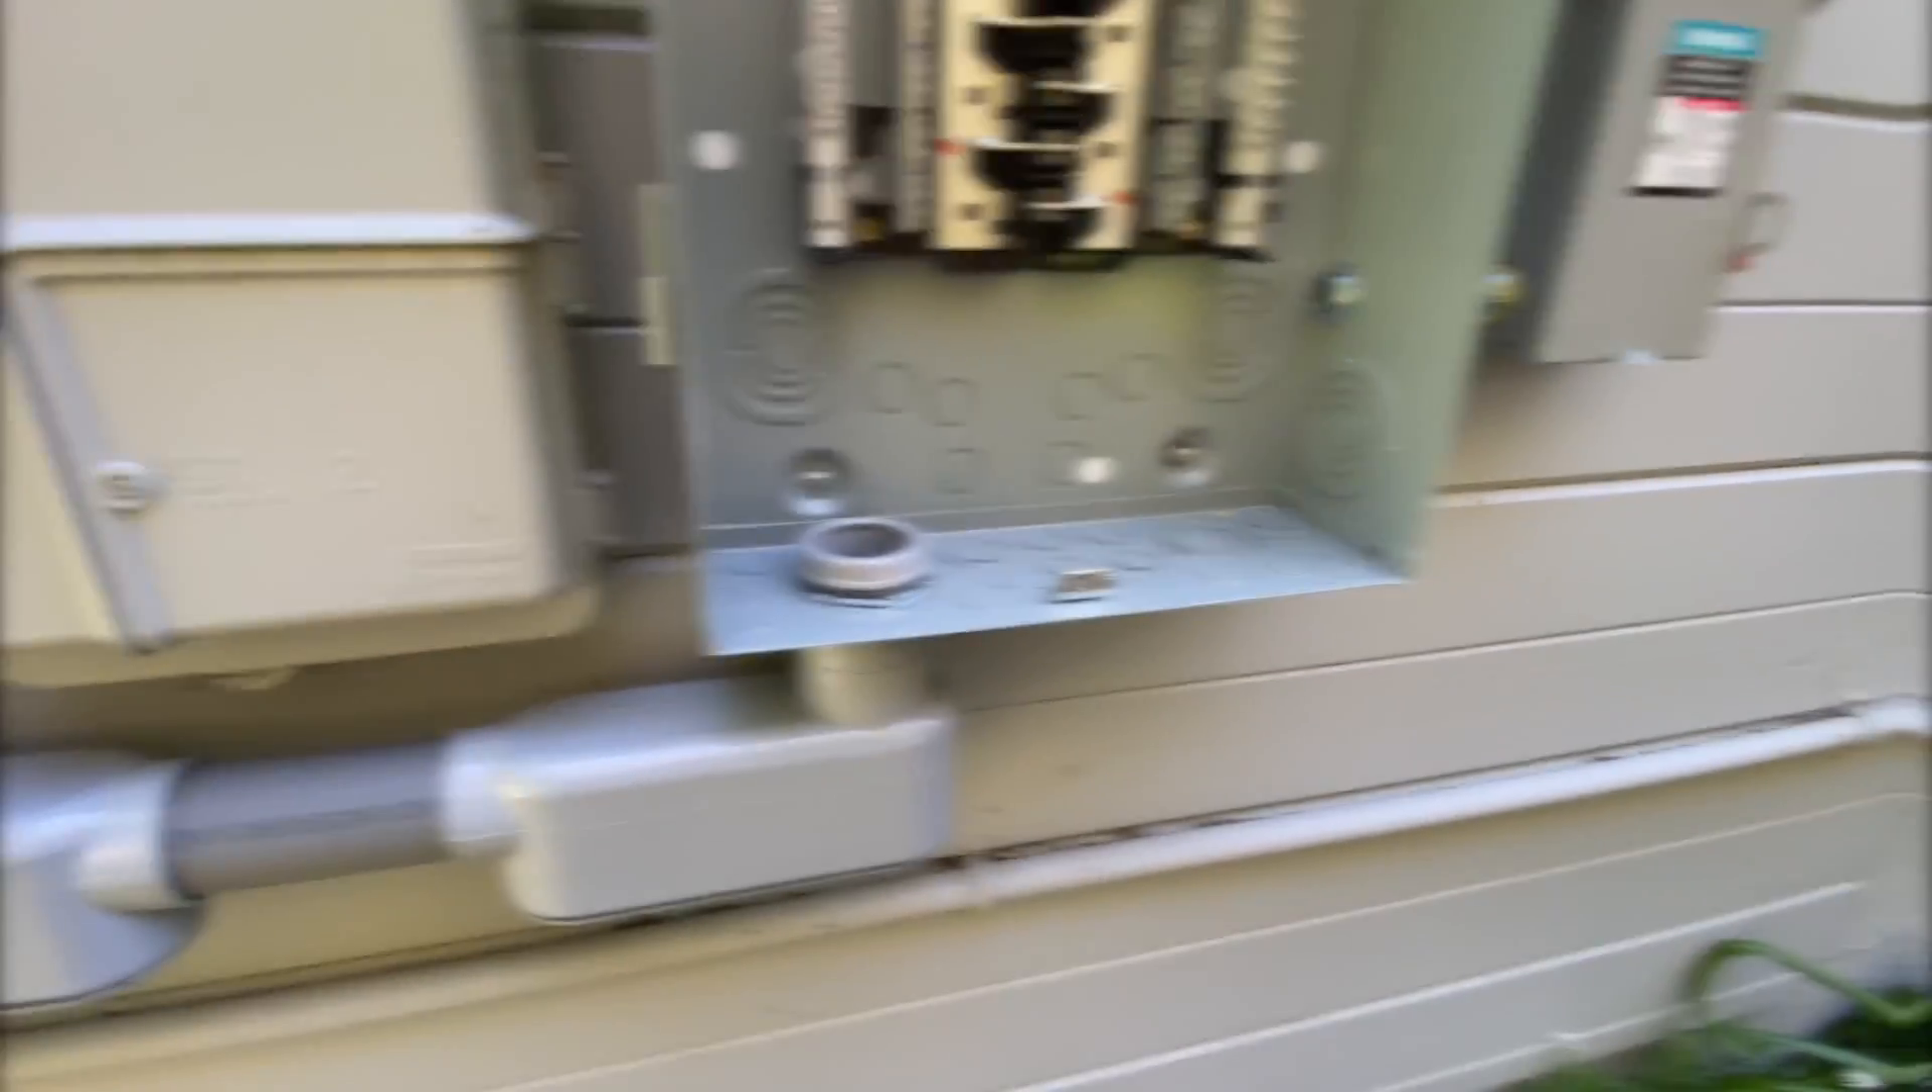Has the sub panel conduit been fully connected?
Yes.